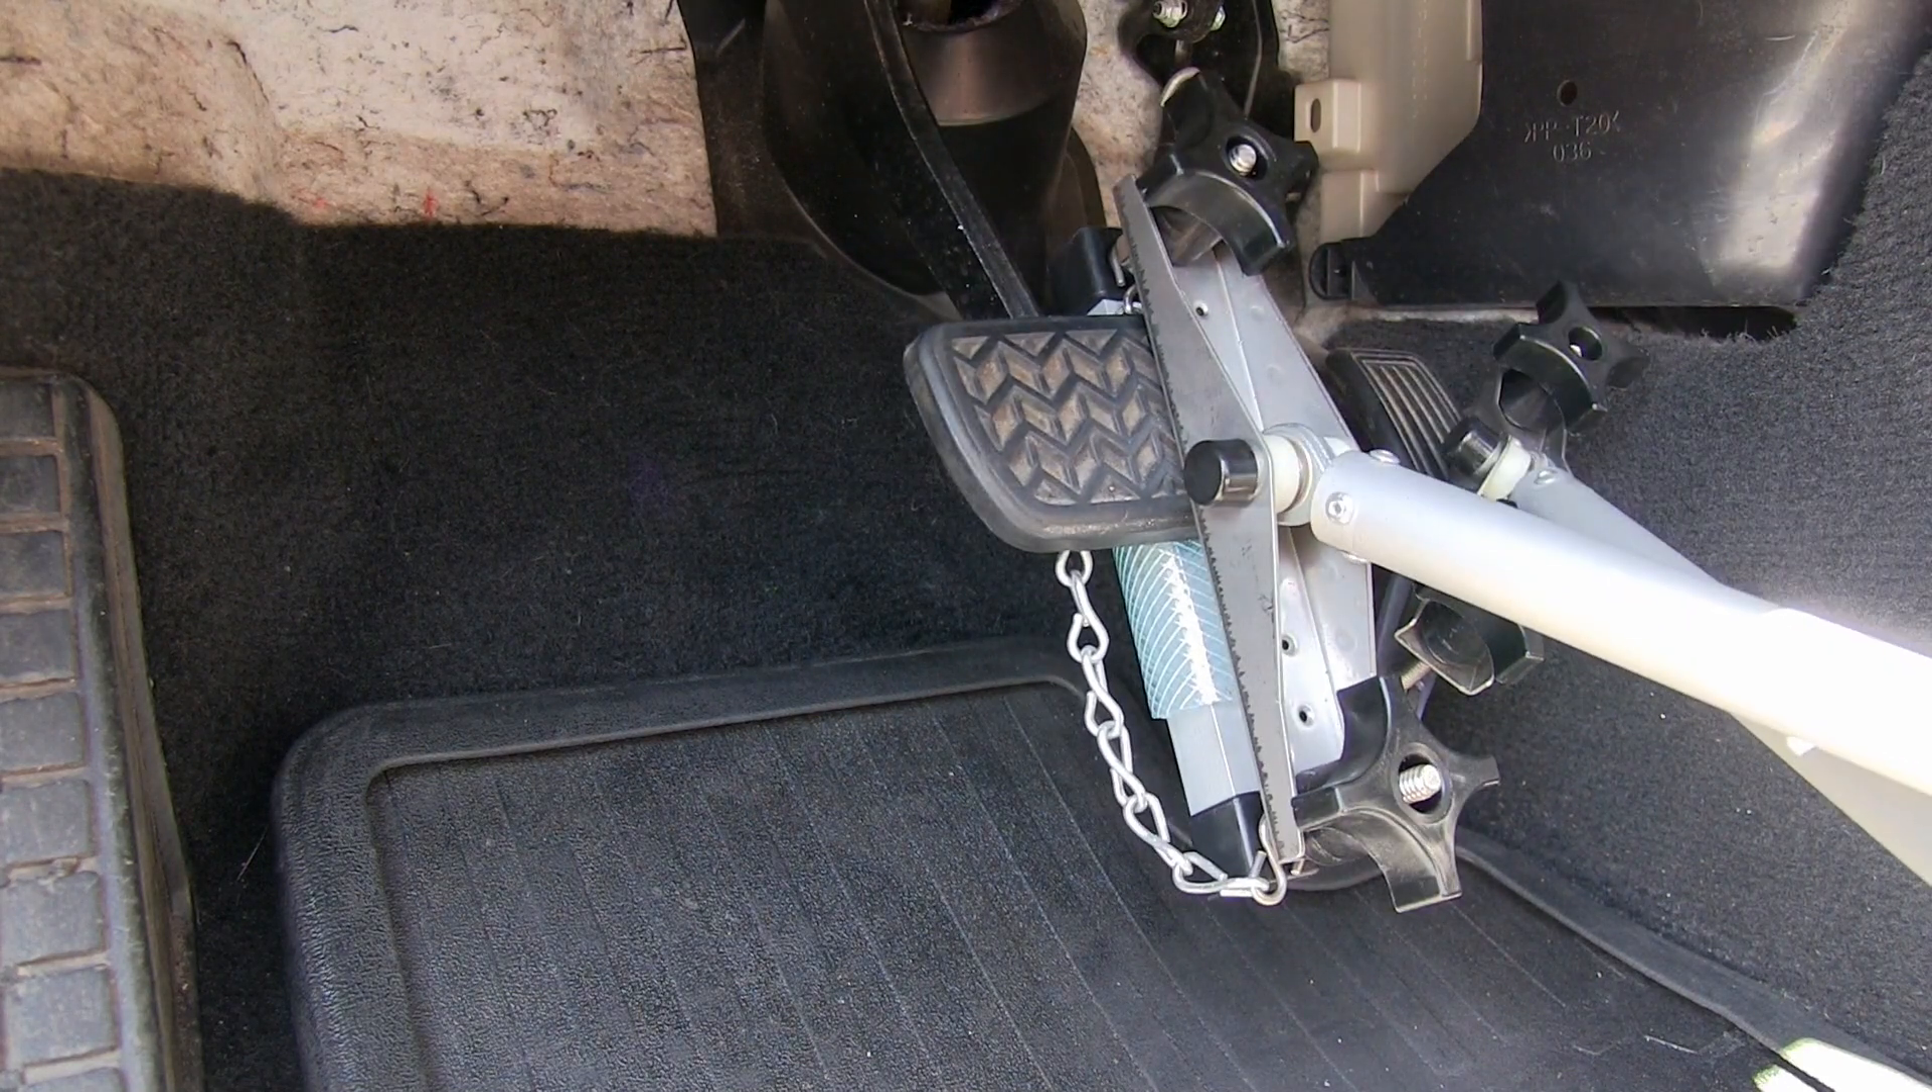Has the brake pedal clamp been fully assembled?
Yes.